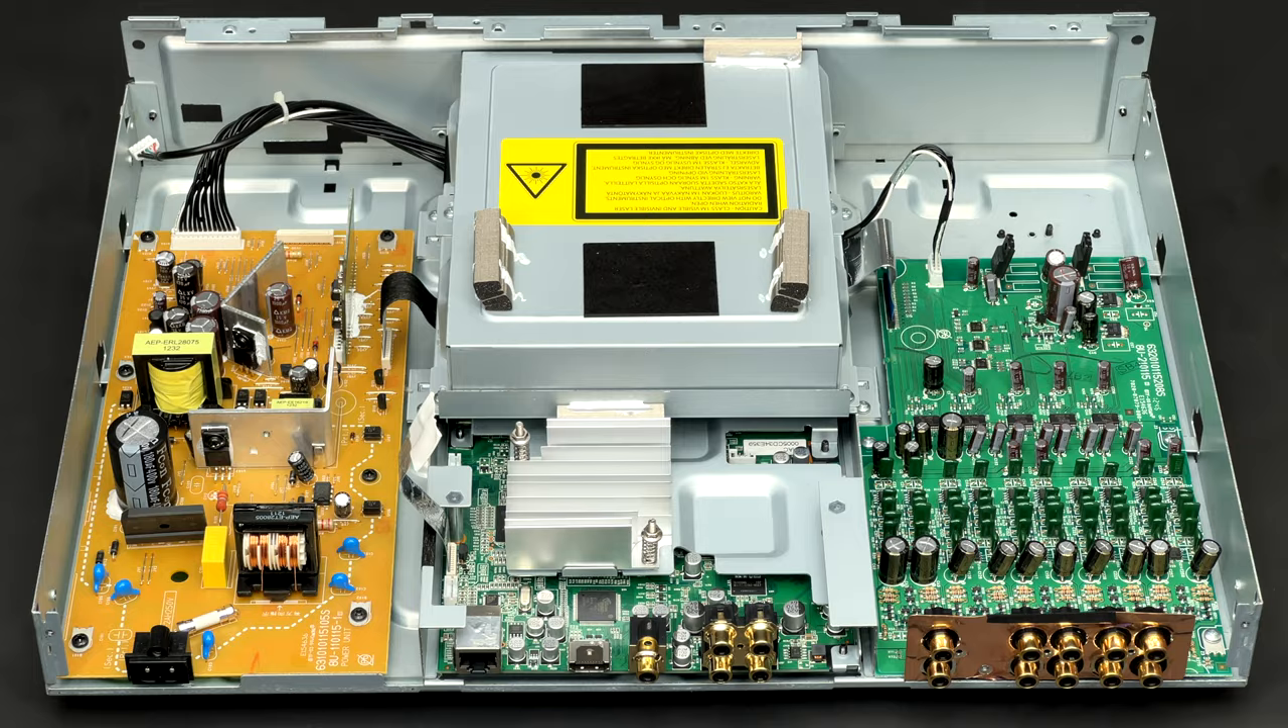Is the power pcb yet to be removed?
Yes.